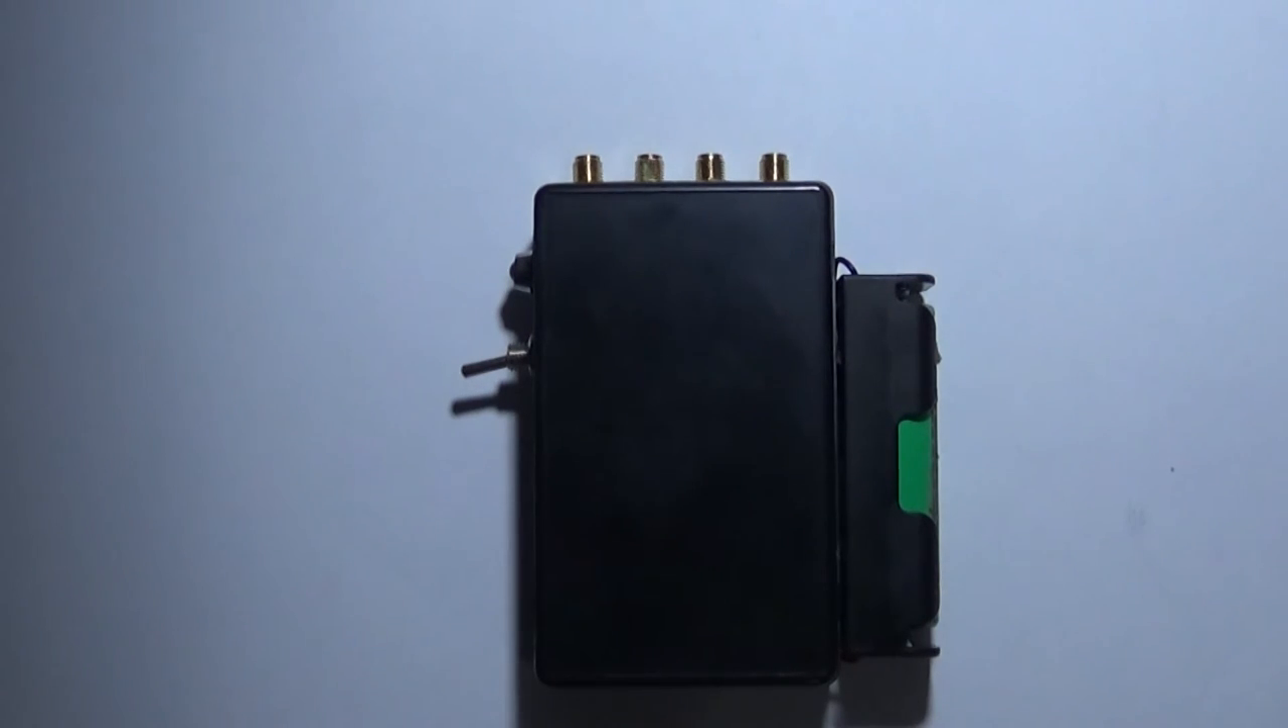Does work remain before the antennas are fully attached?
Yes.